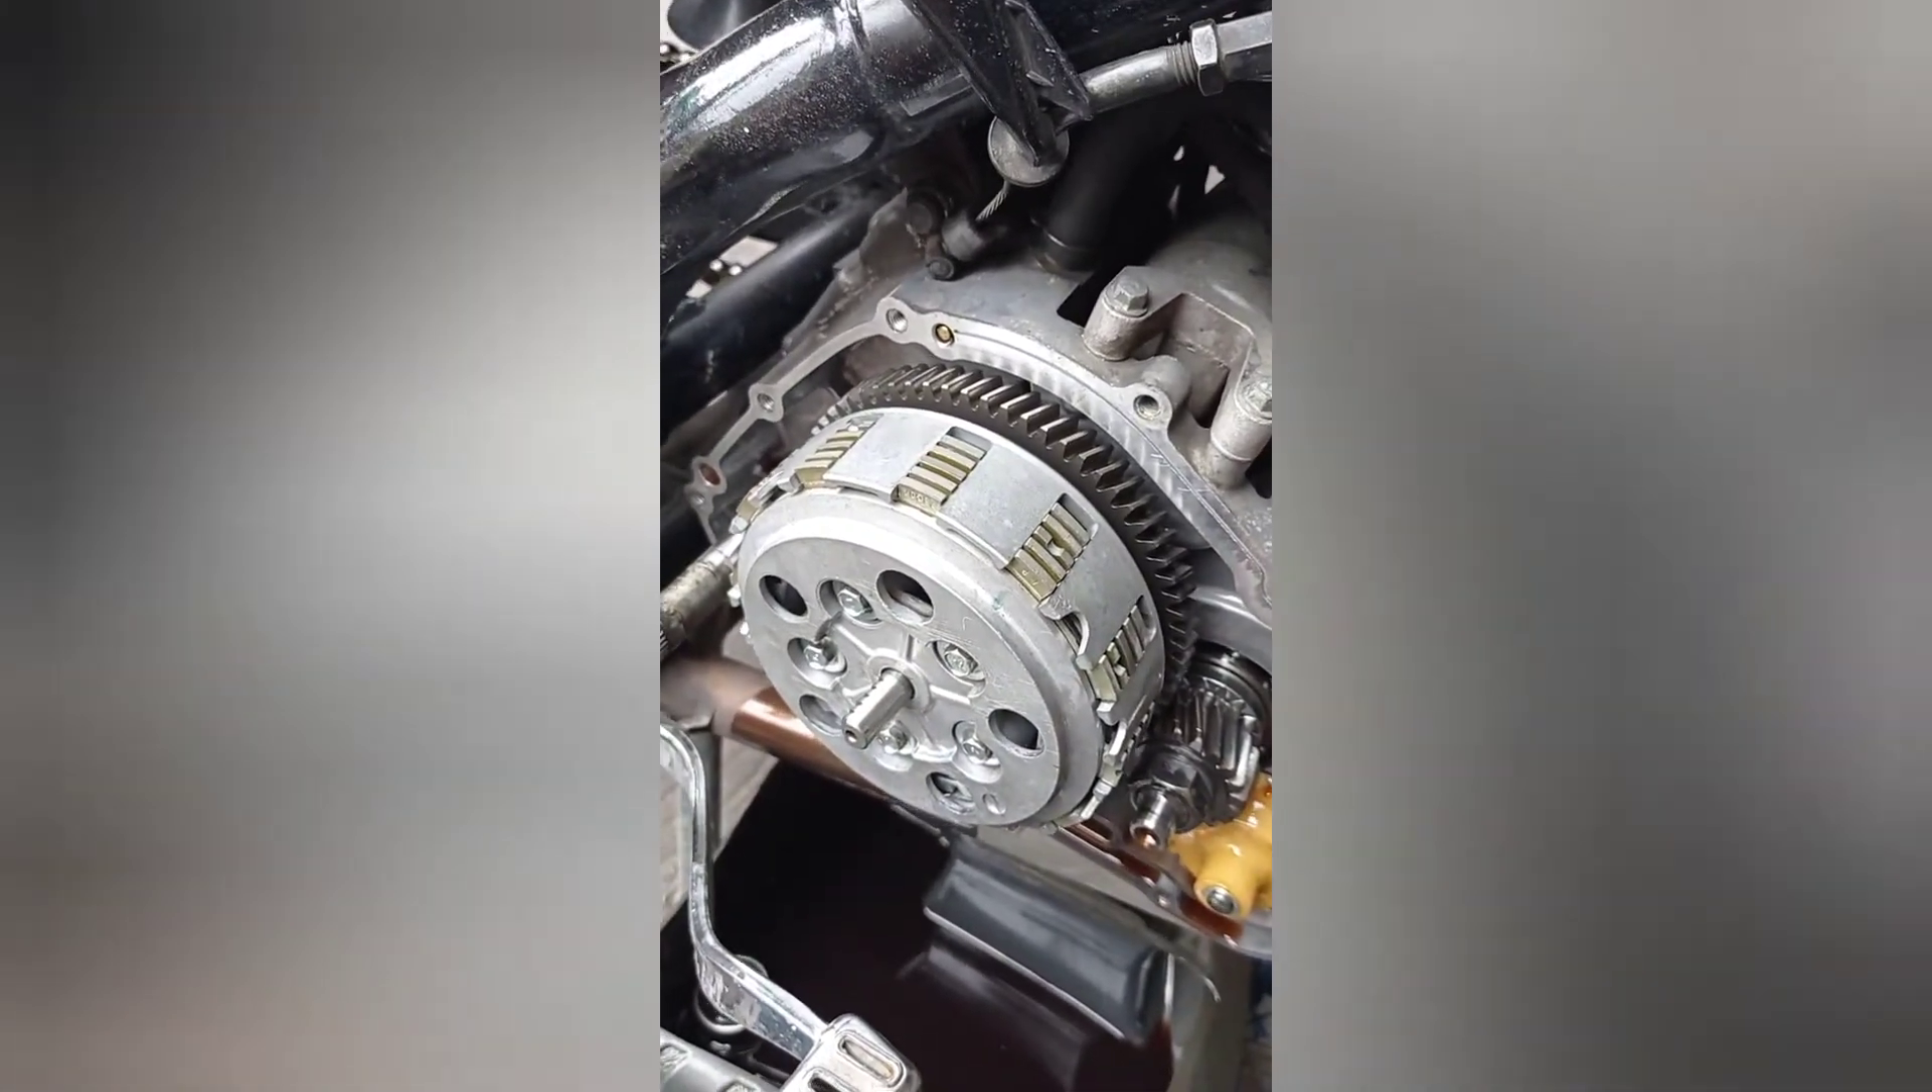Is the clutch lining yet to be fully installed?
No.